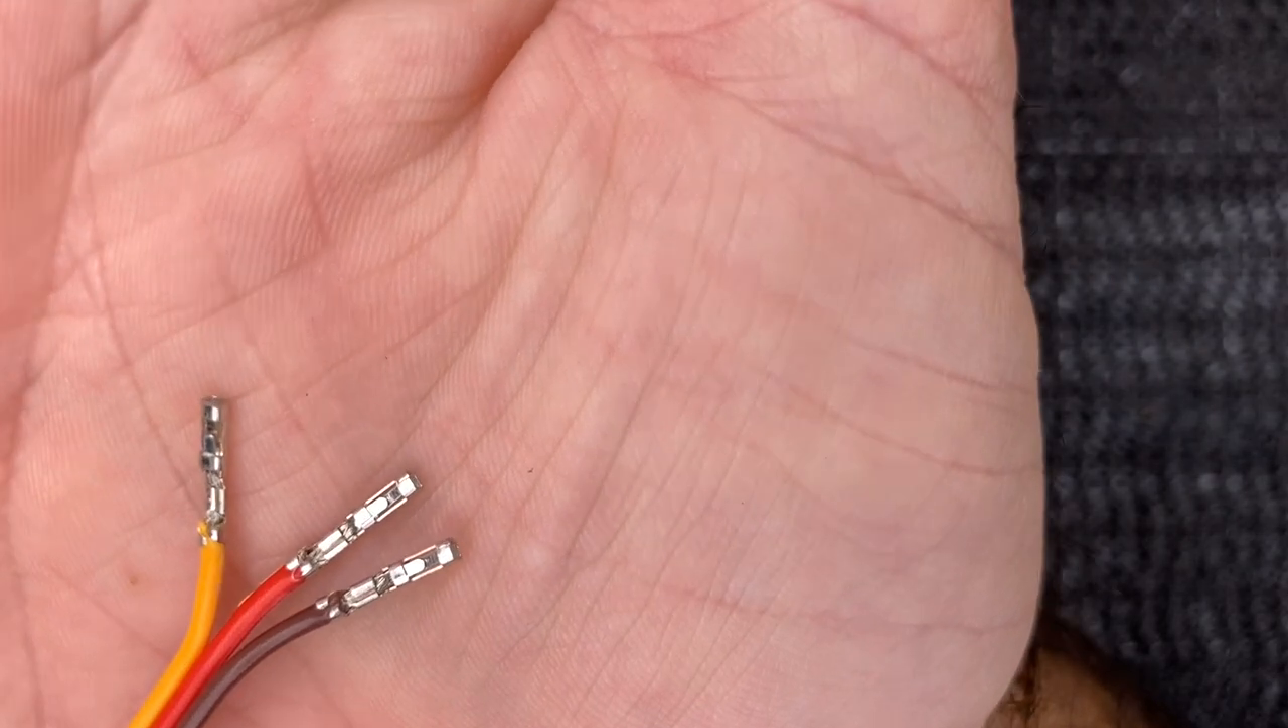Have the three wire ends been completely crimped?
Yes.